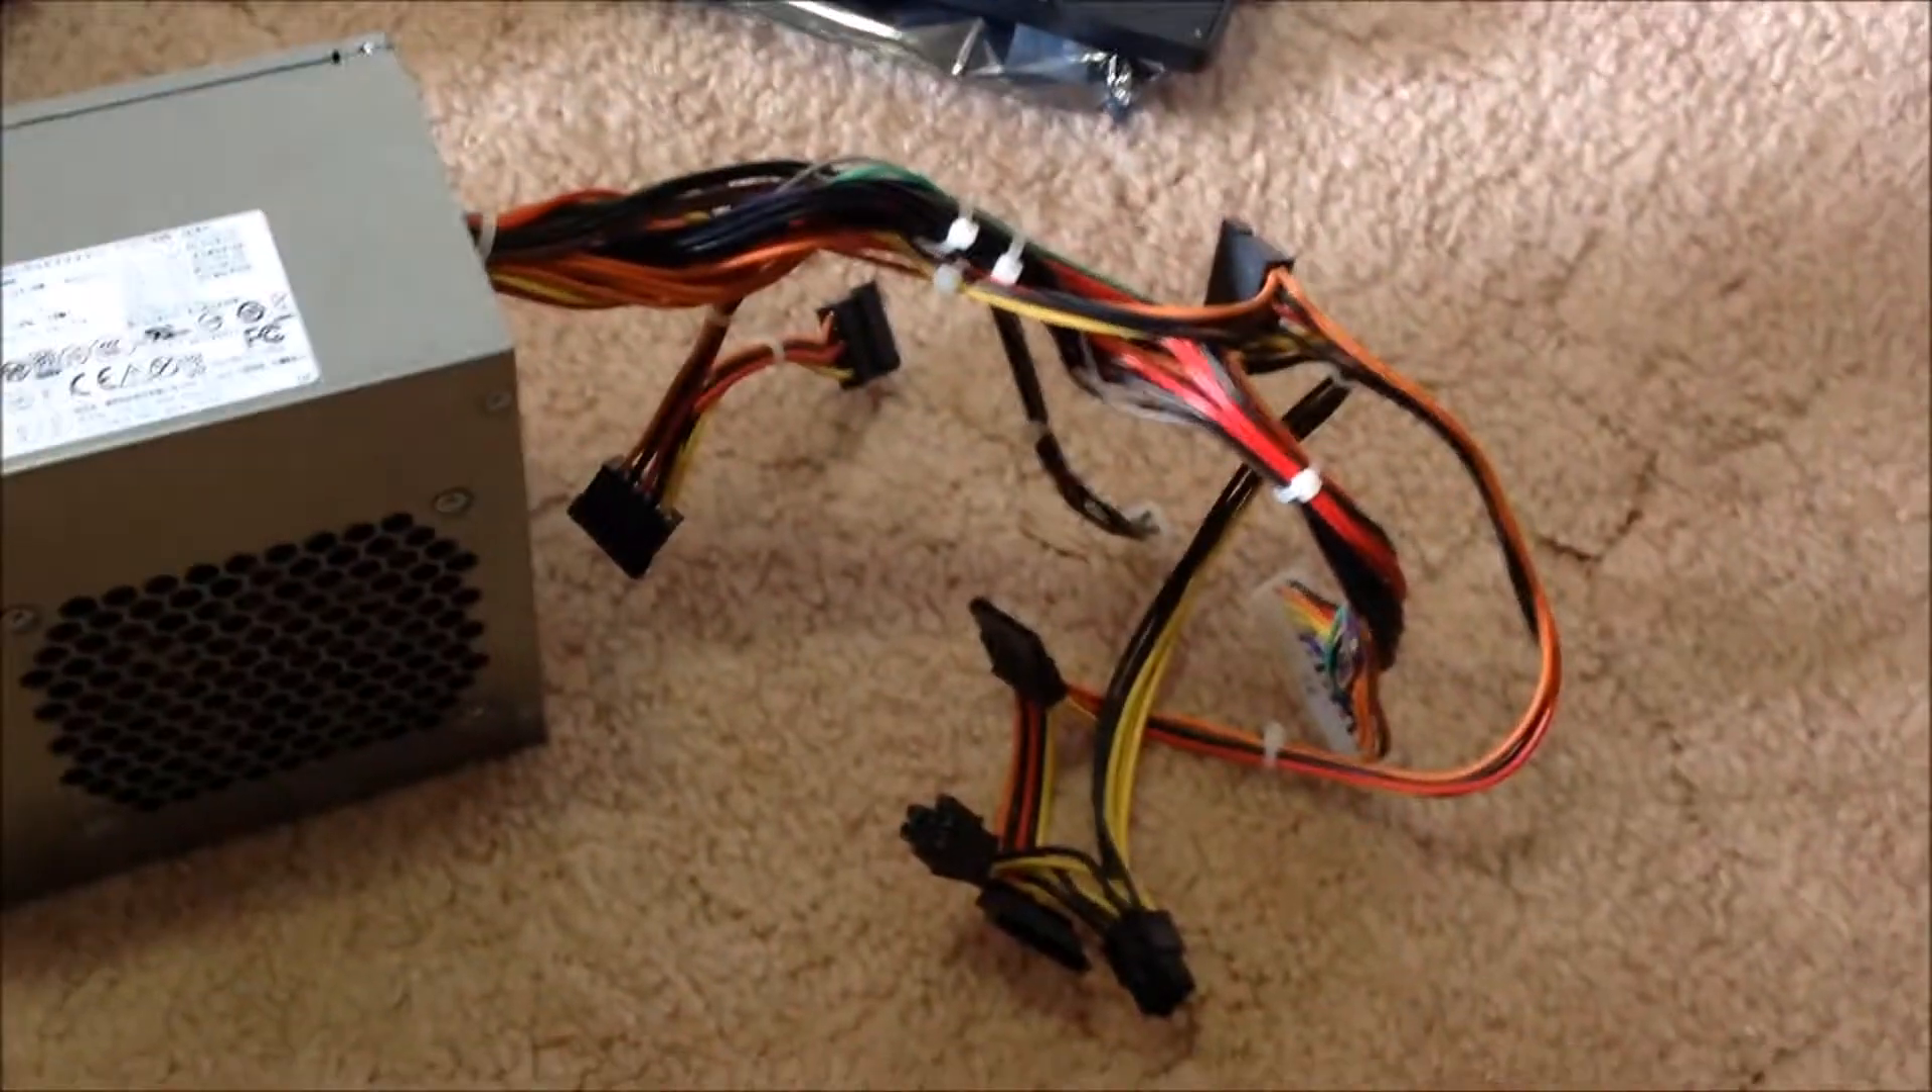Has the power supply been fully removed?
Yes.